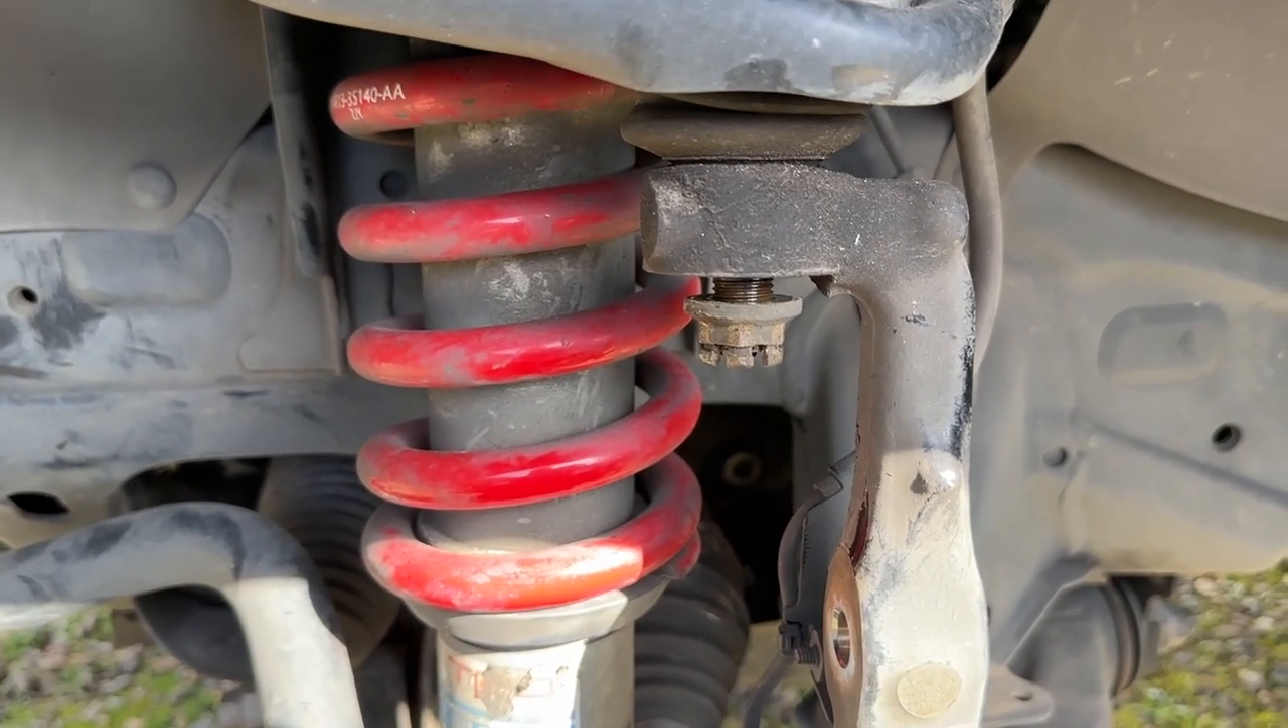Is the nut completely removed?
No.